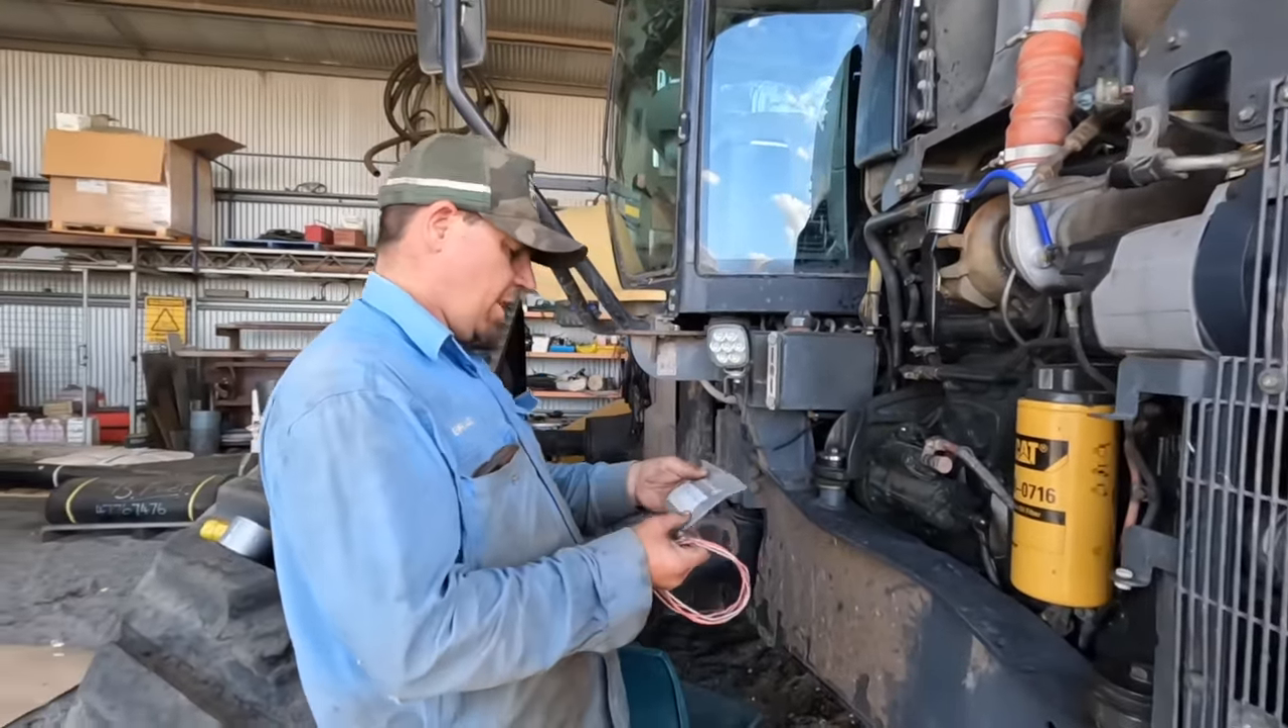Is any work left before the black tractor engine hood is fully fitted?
Yes.